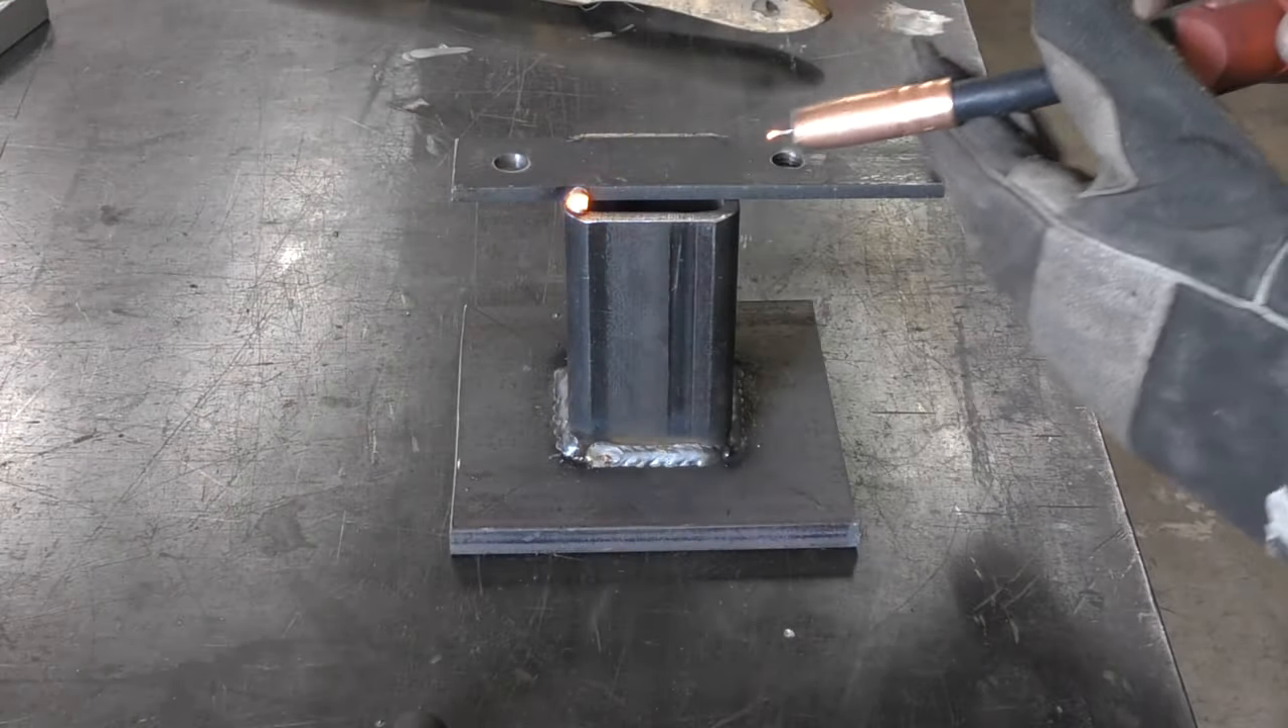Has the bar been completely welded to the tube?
No.